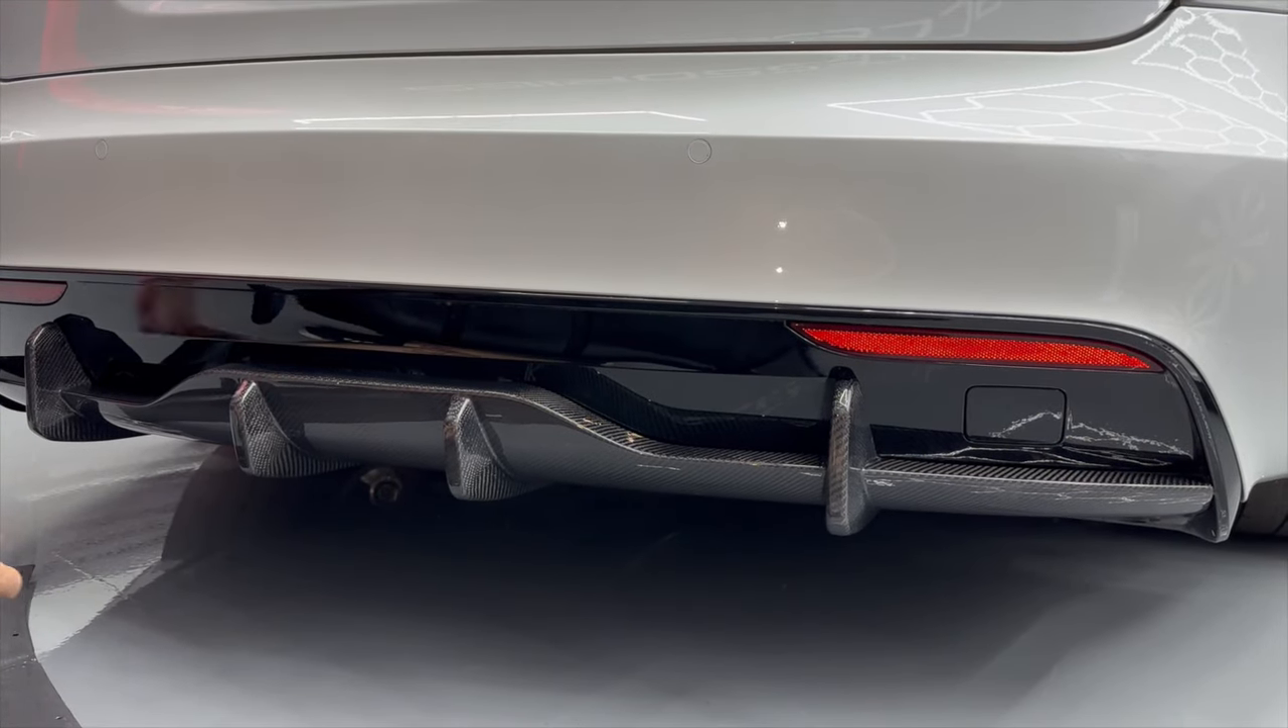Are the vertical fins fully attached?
Yes.